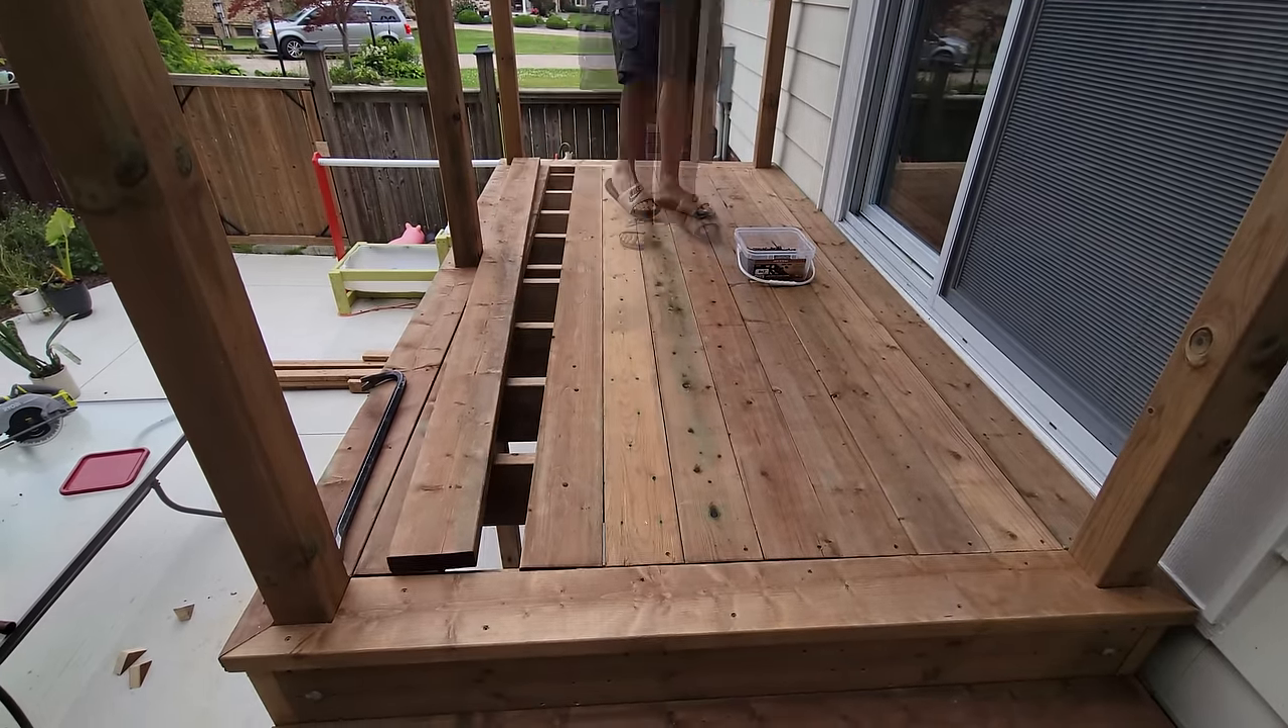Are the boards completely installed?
No.